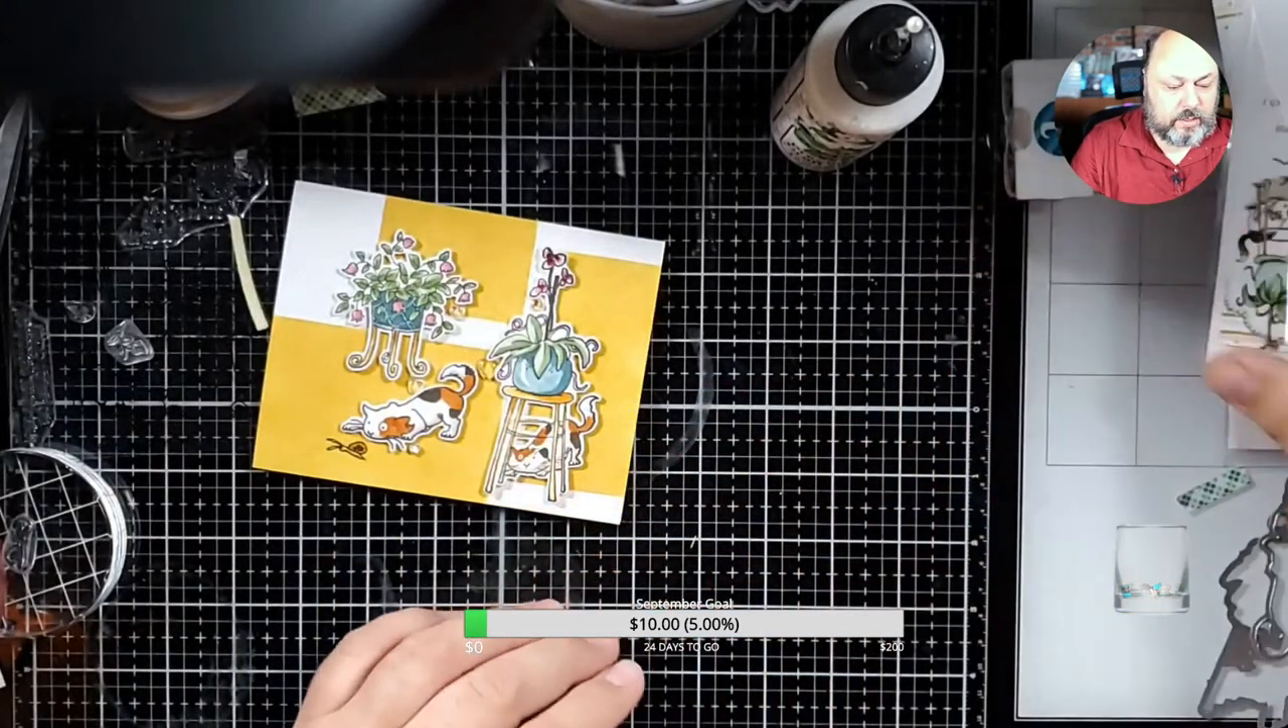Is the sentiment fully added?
No.